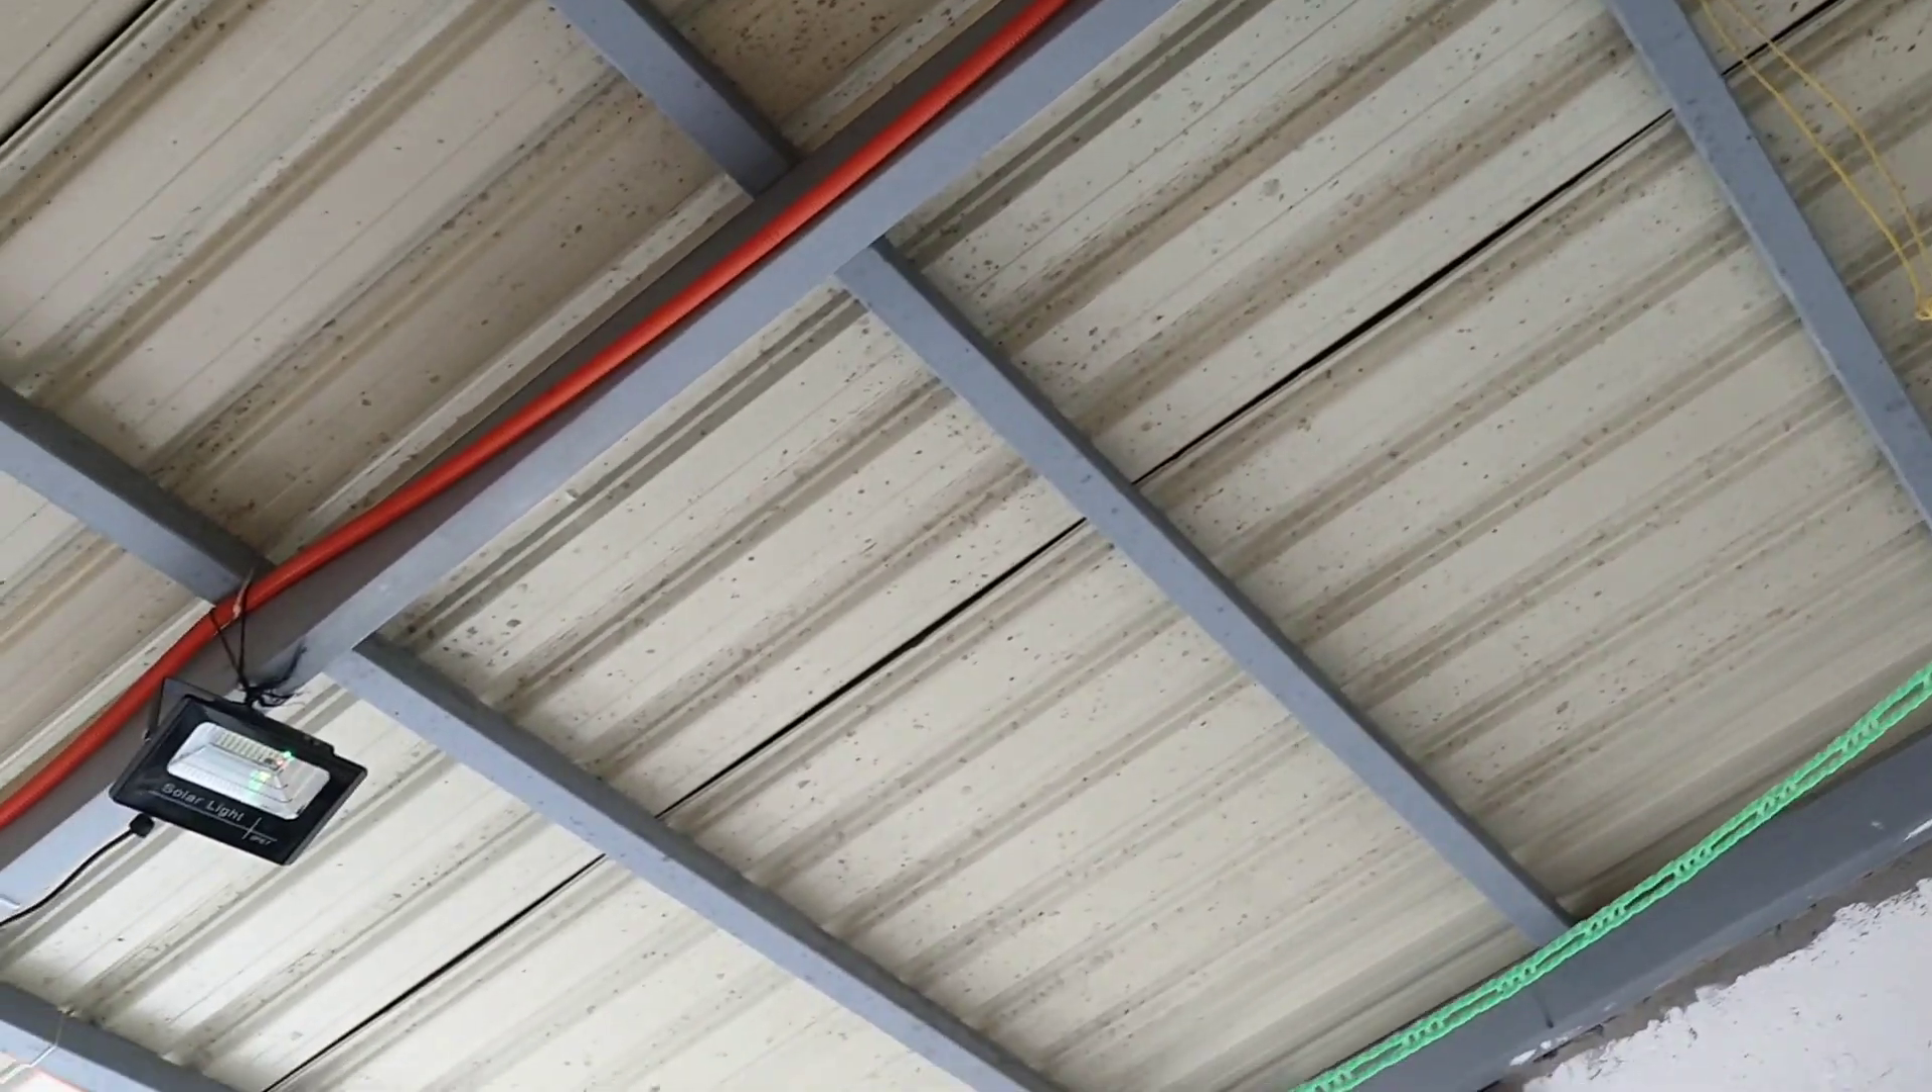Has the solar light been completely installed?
Yes.